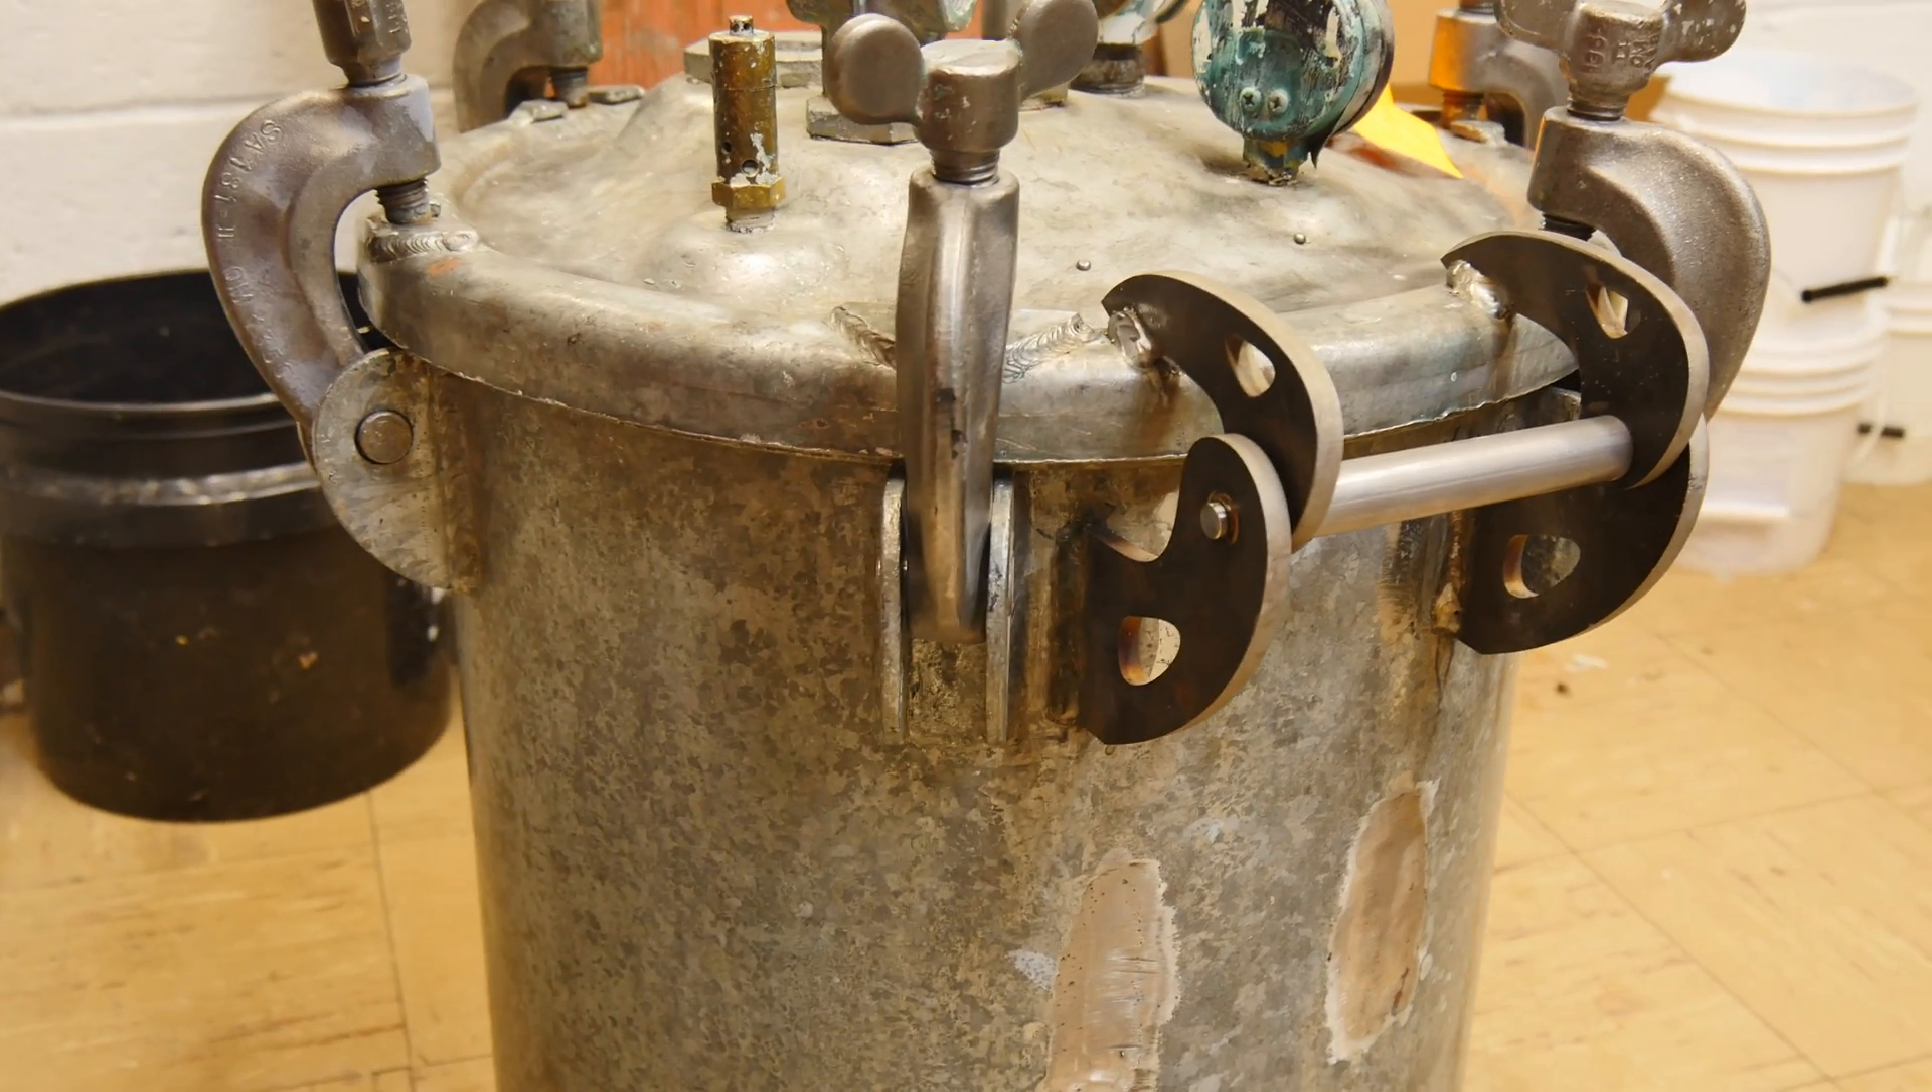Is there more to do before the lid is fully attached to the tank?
No.